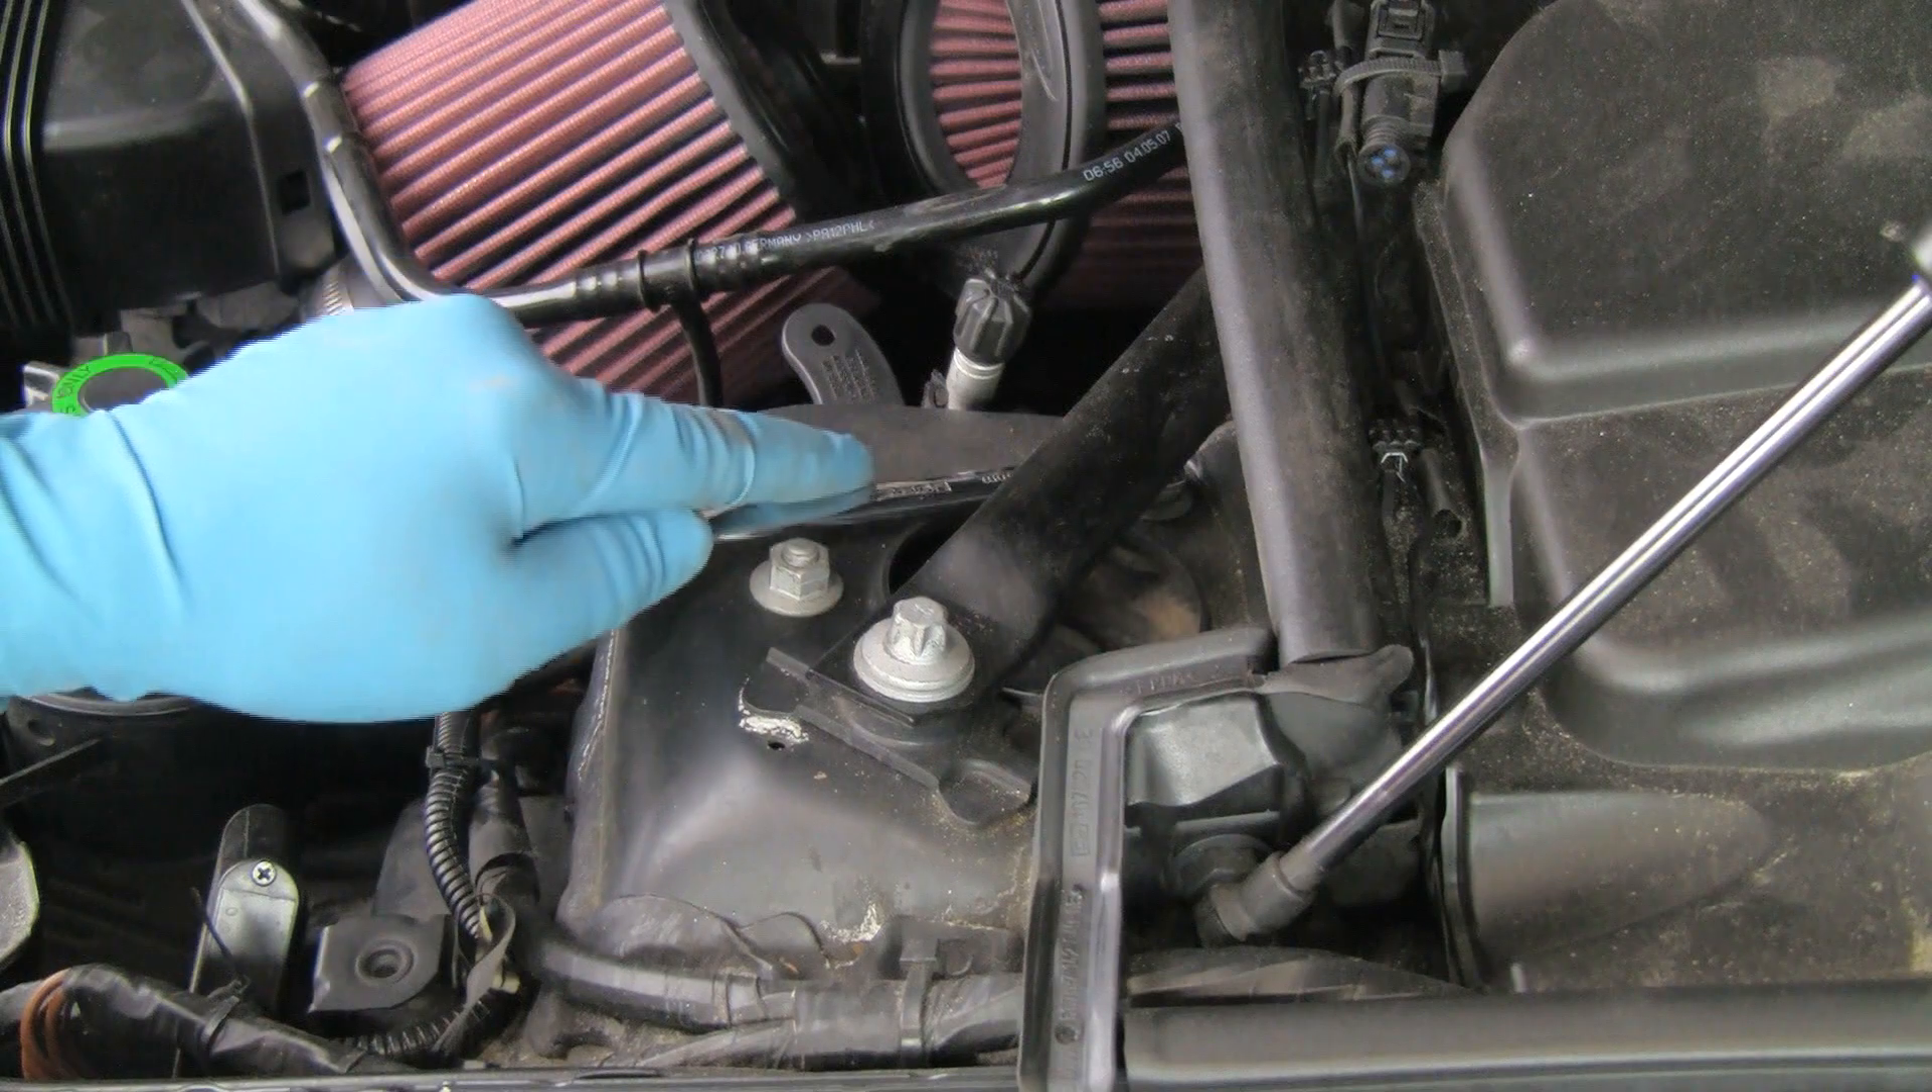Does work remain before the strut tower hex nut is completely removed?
Yes.